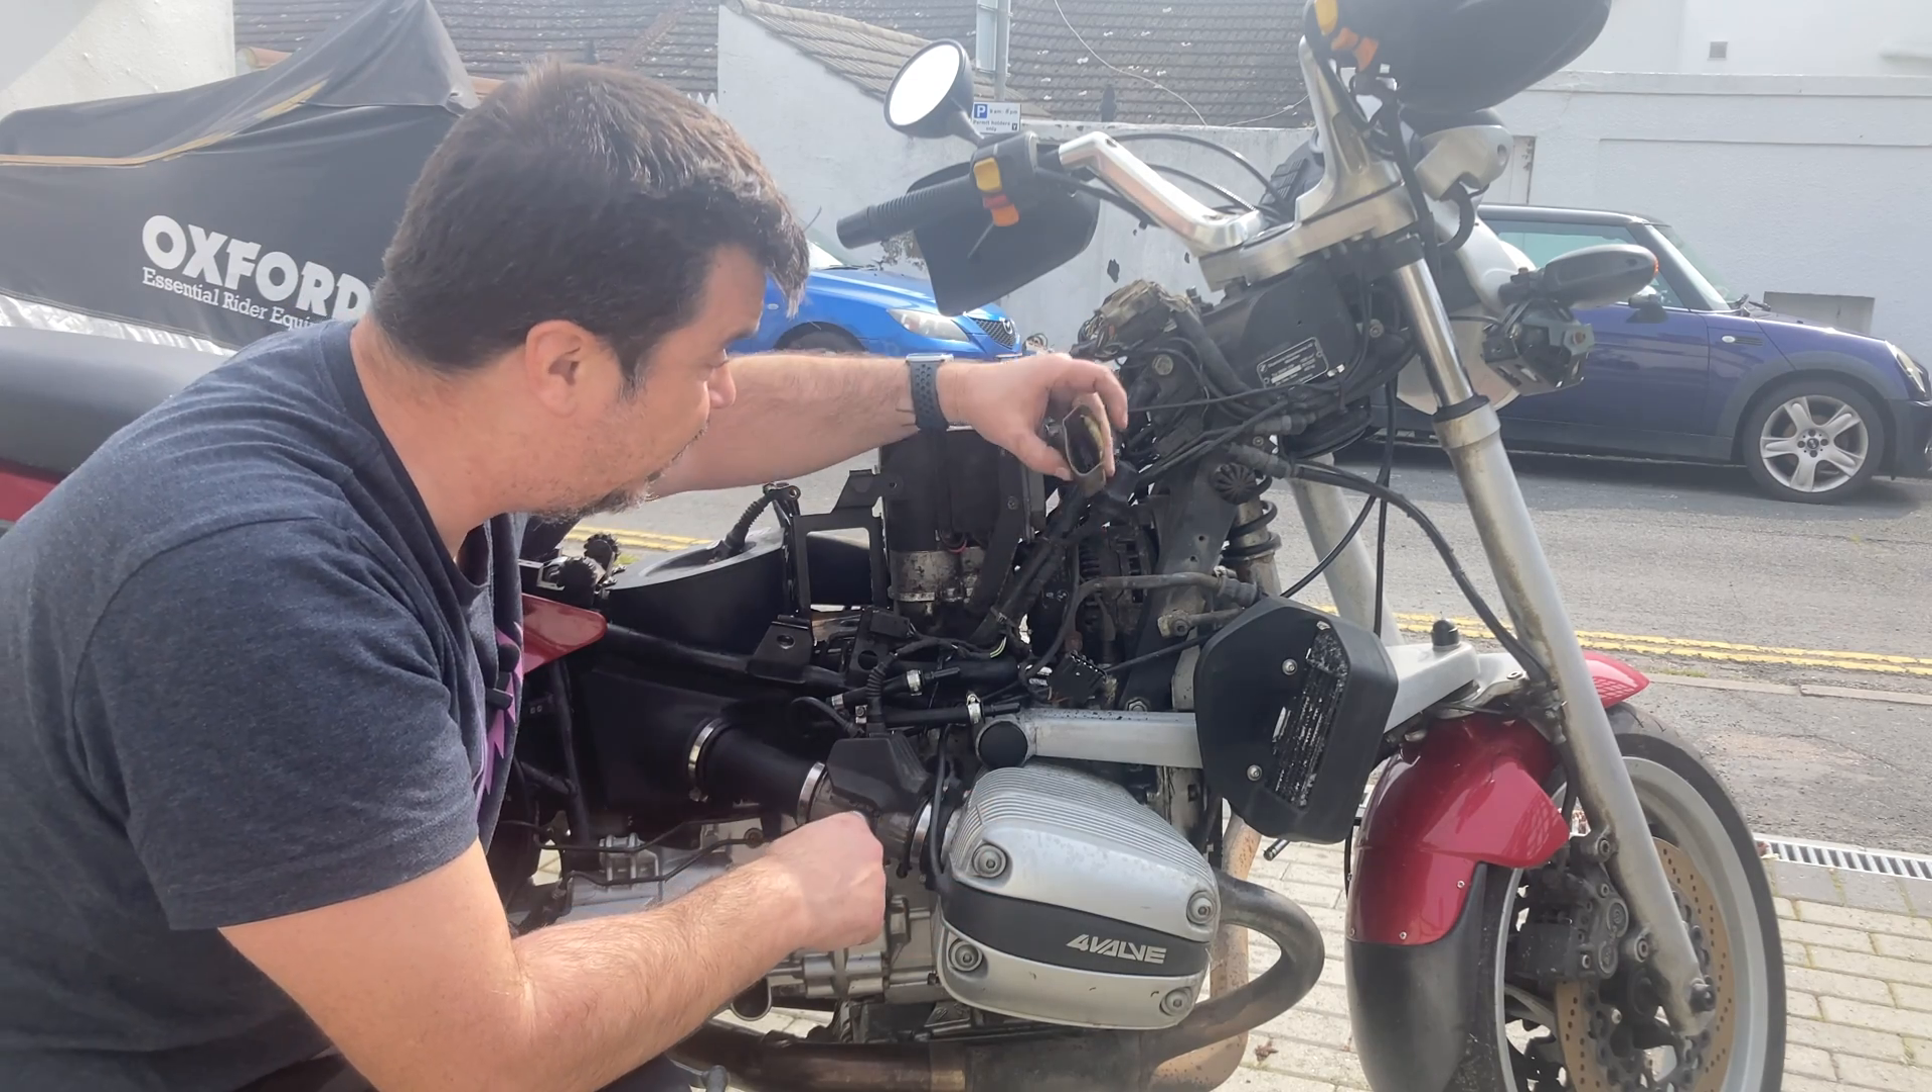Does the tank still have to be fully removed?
No.